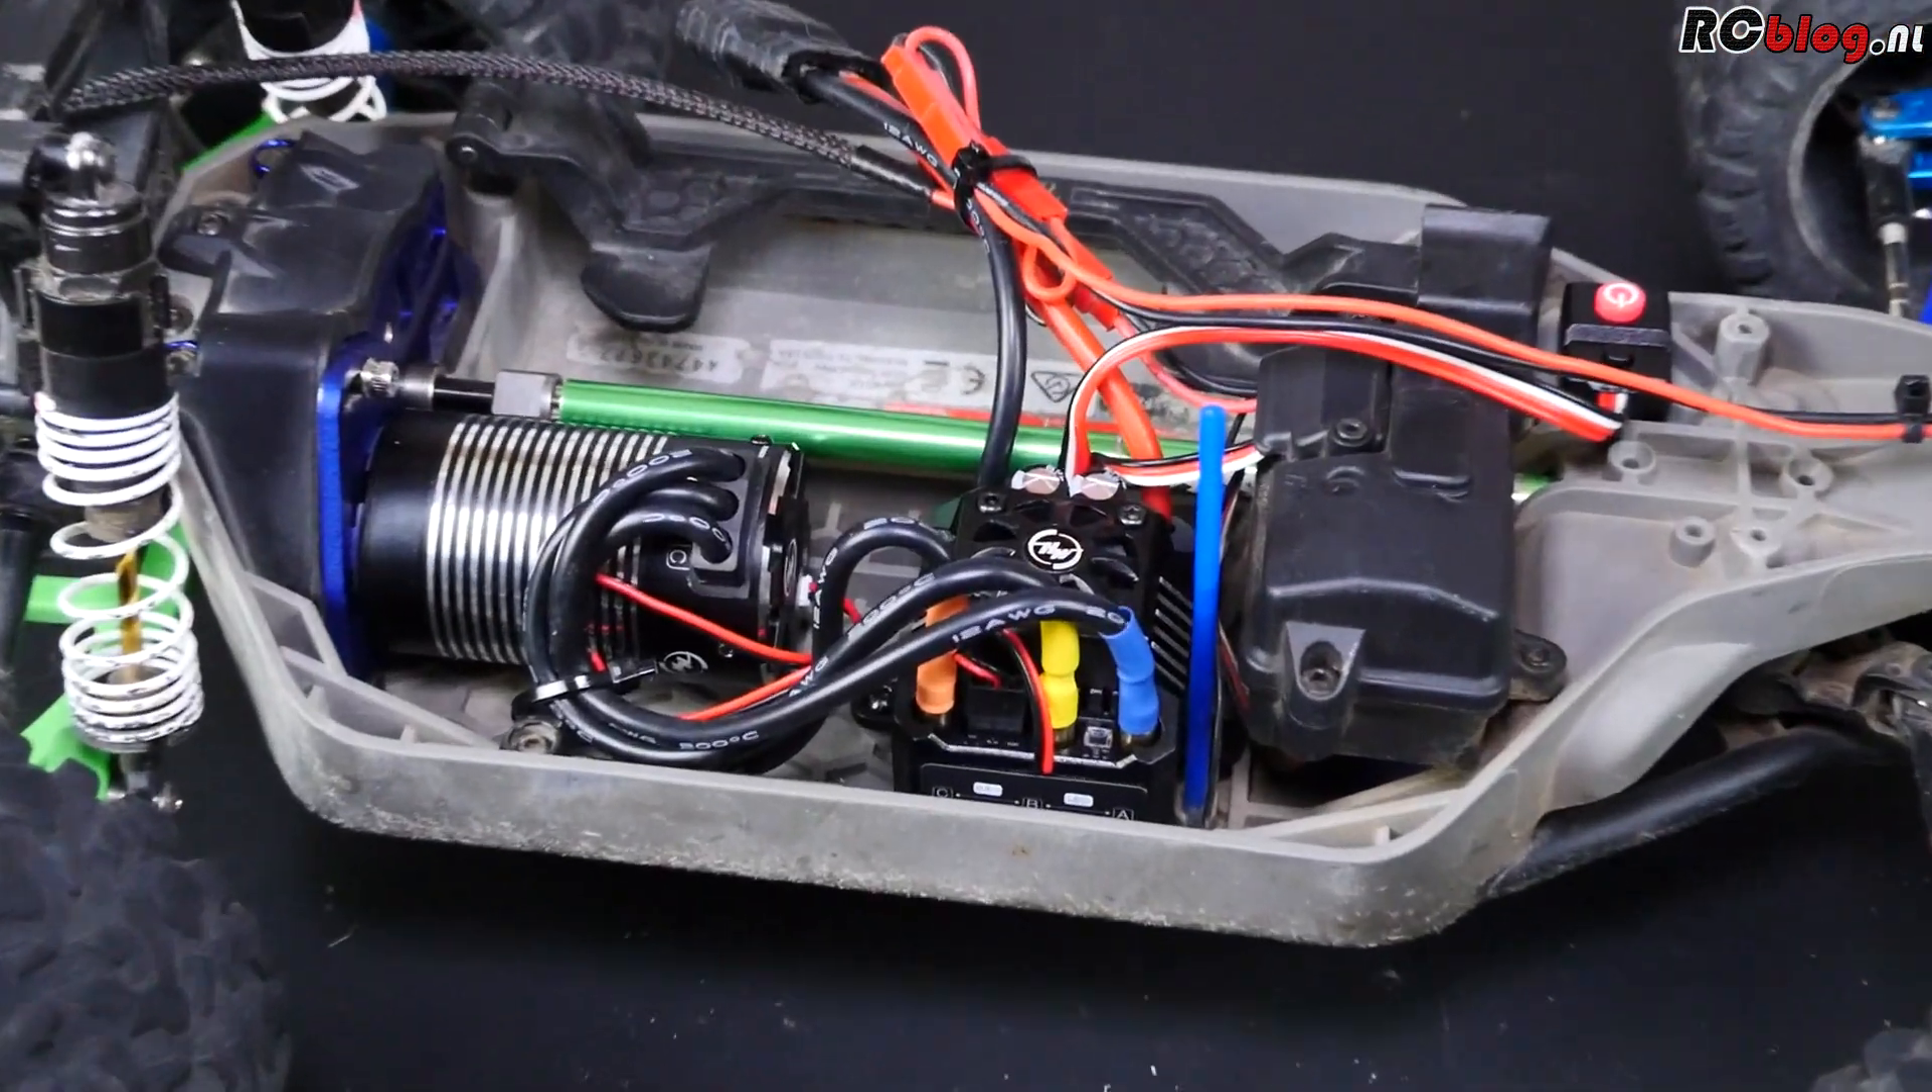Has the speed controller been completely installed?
Yes.